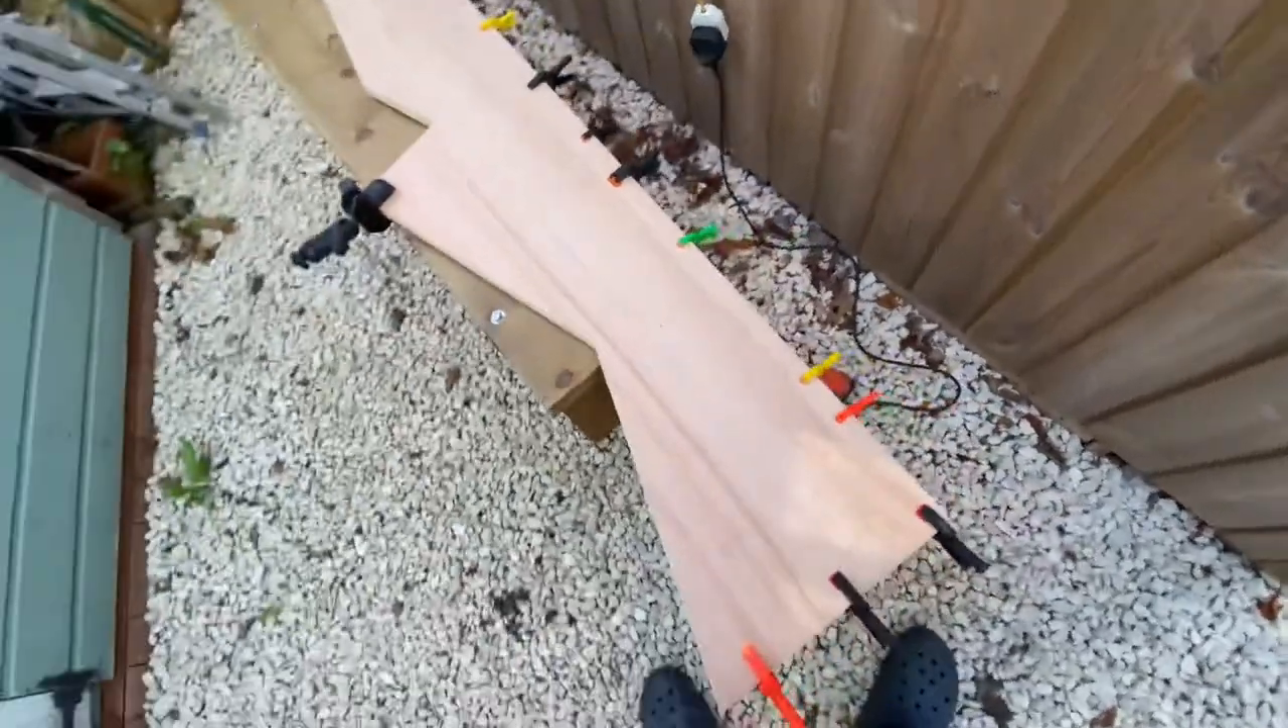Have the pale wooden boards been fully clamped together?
Yes.